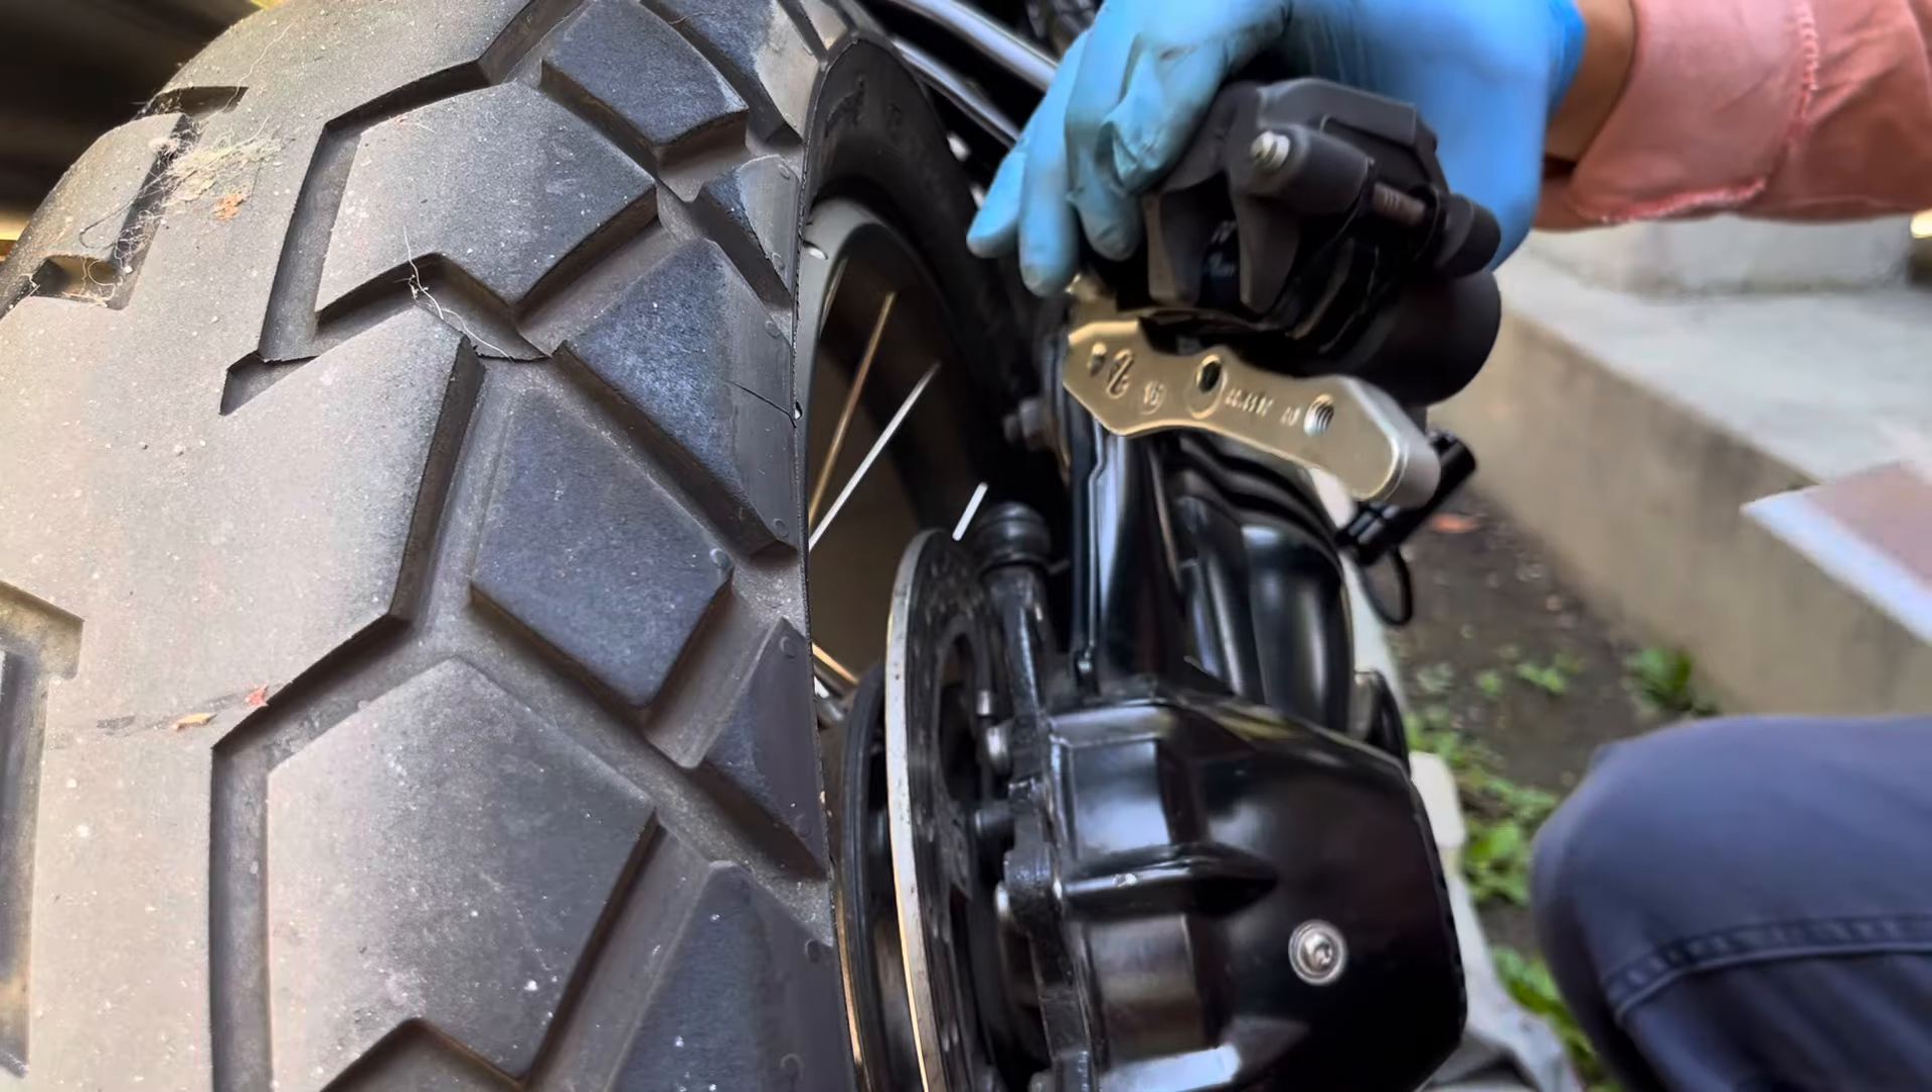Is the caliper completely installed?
No.